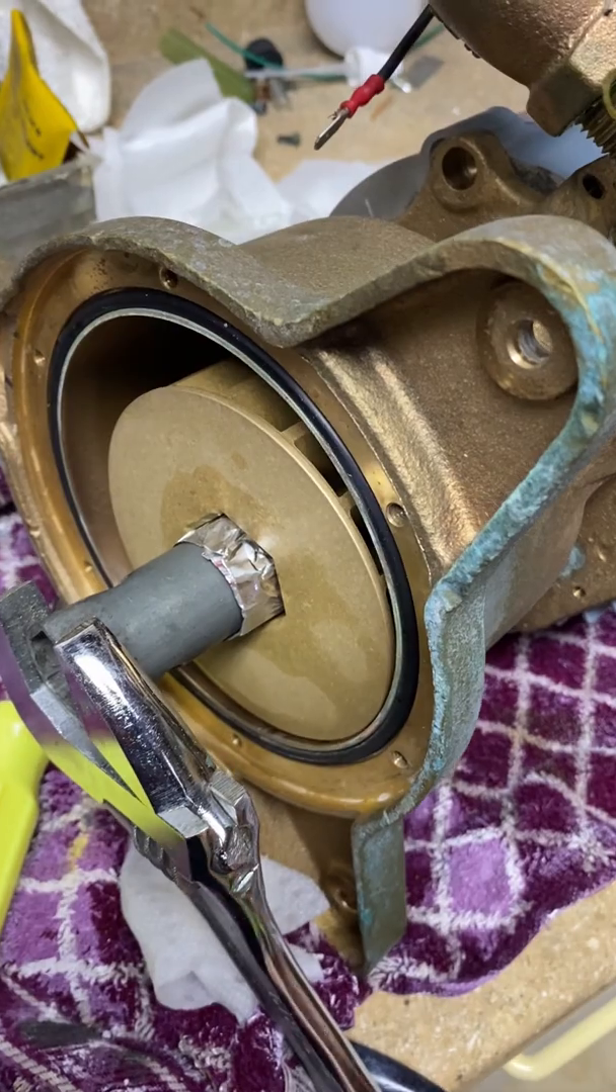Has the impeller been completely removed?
No.